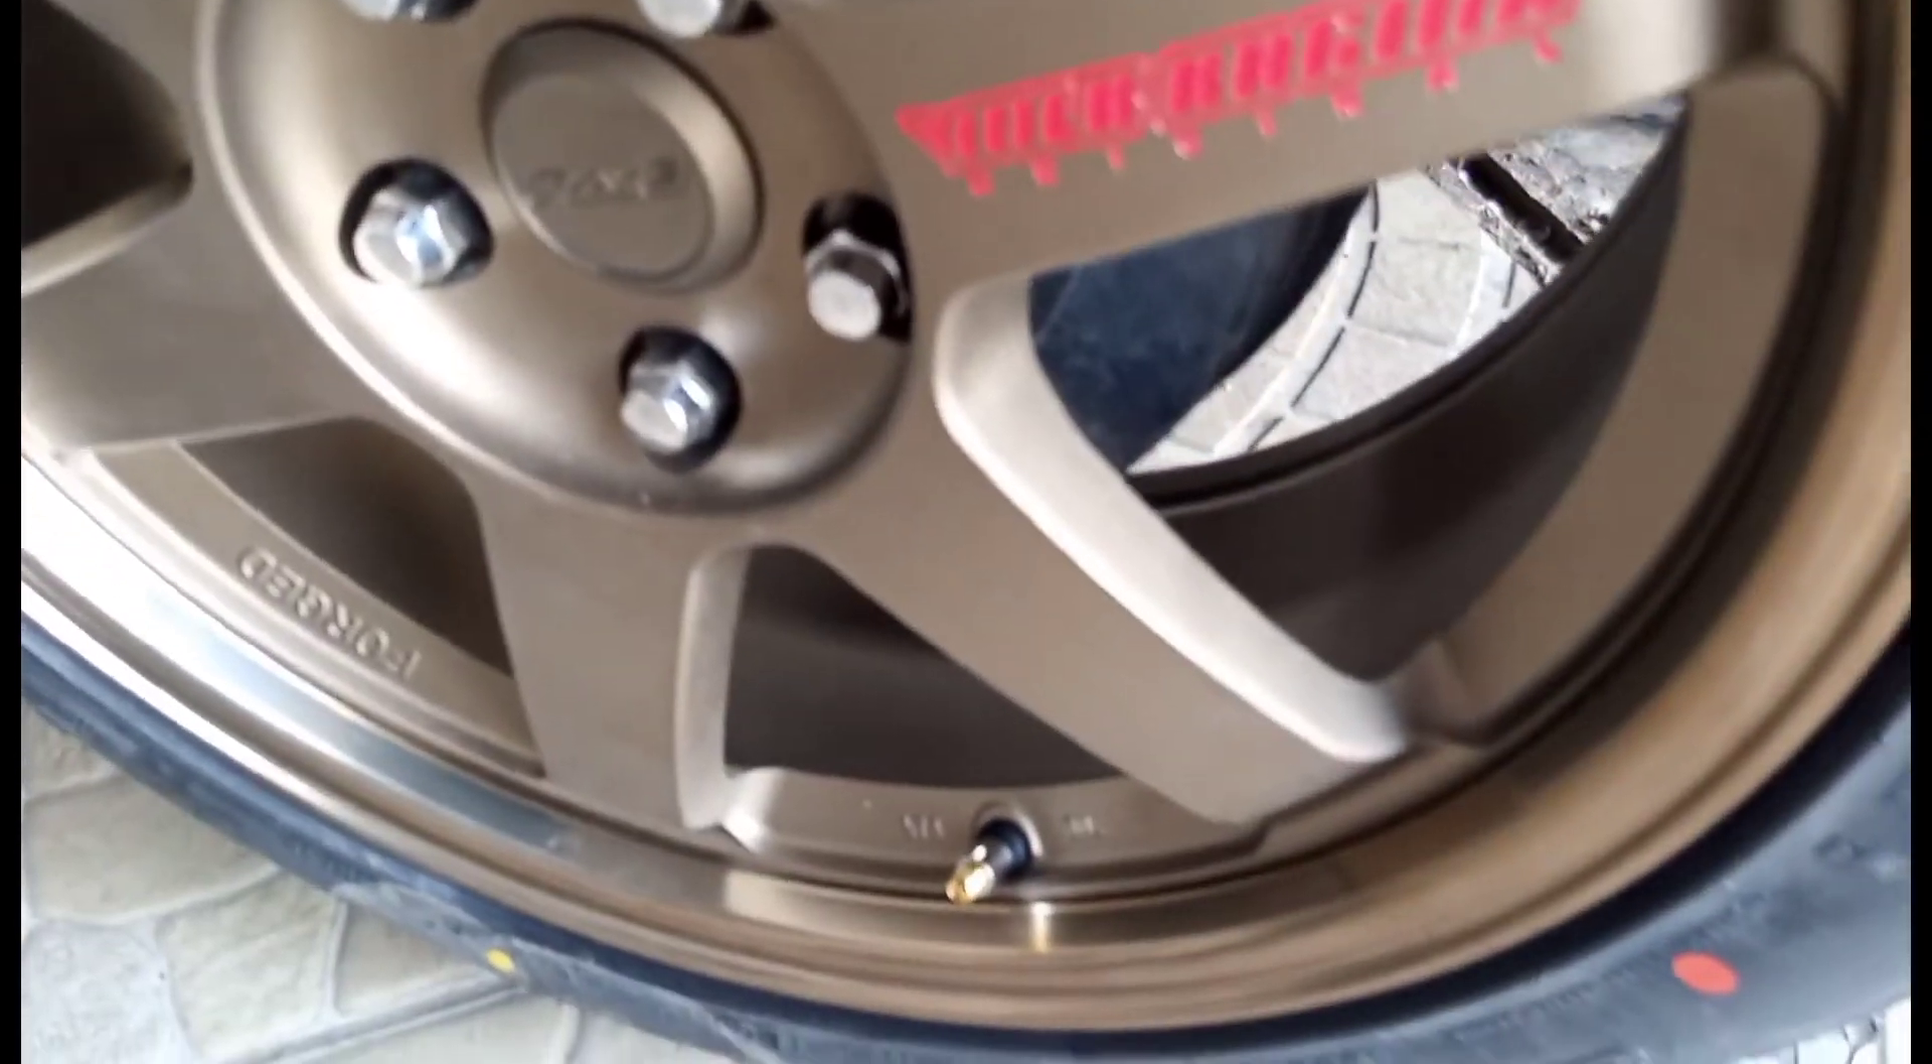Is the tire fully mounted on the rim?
Yes.